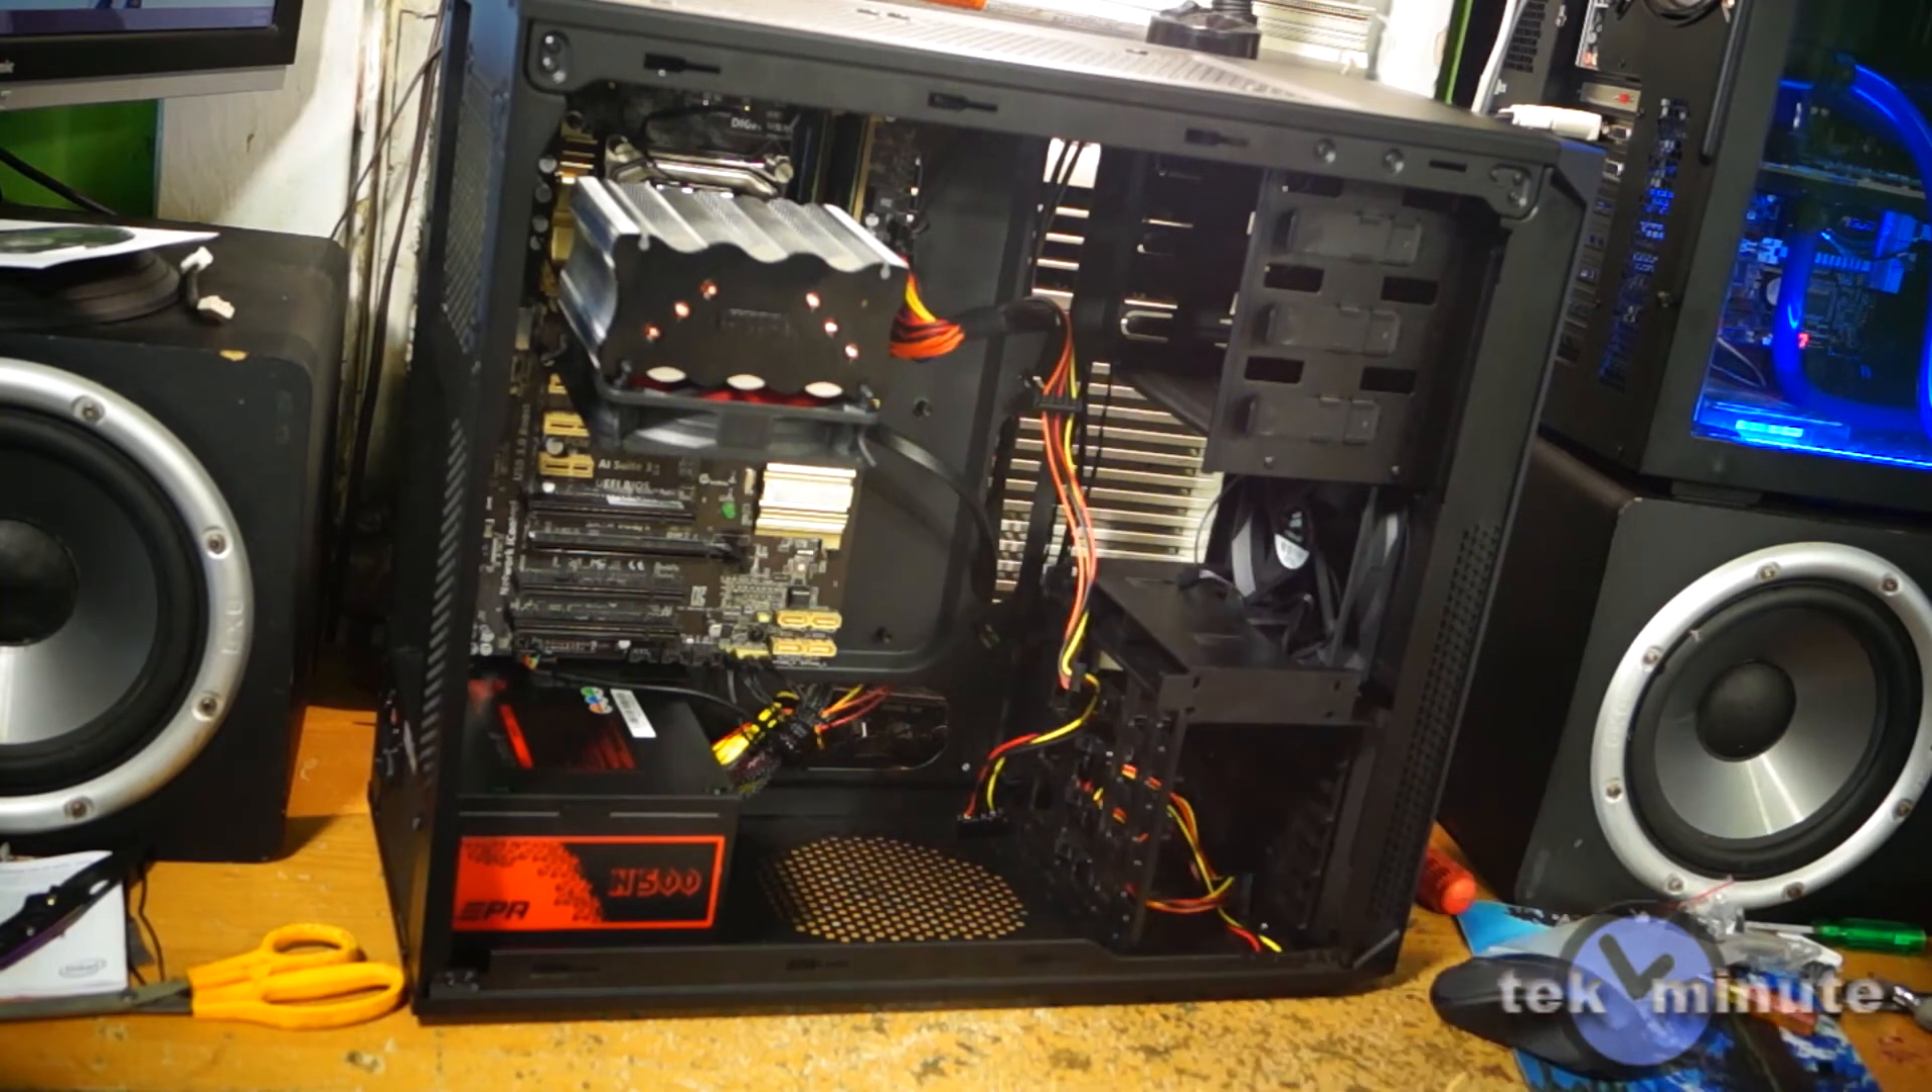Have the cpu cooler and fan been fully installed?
Yes.